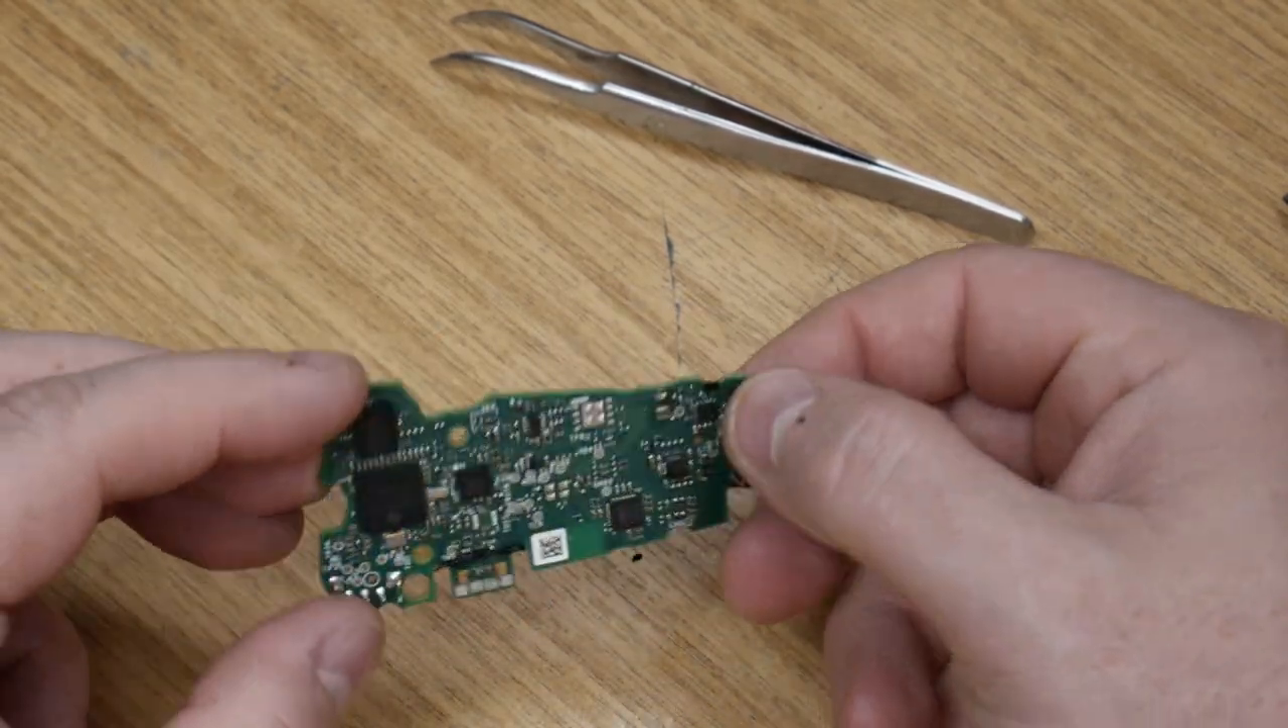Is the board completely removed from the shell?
Yes.